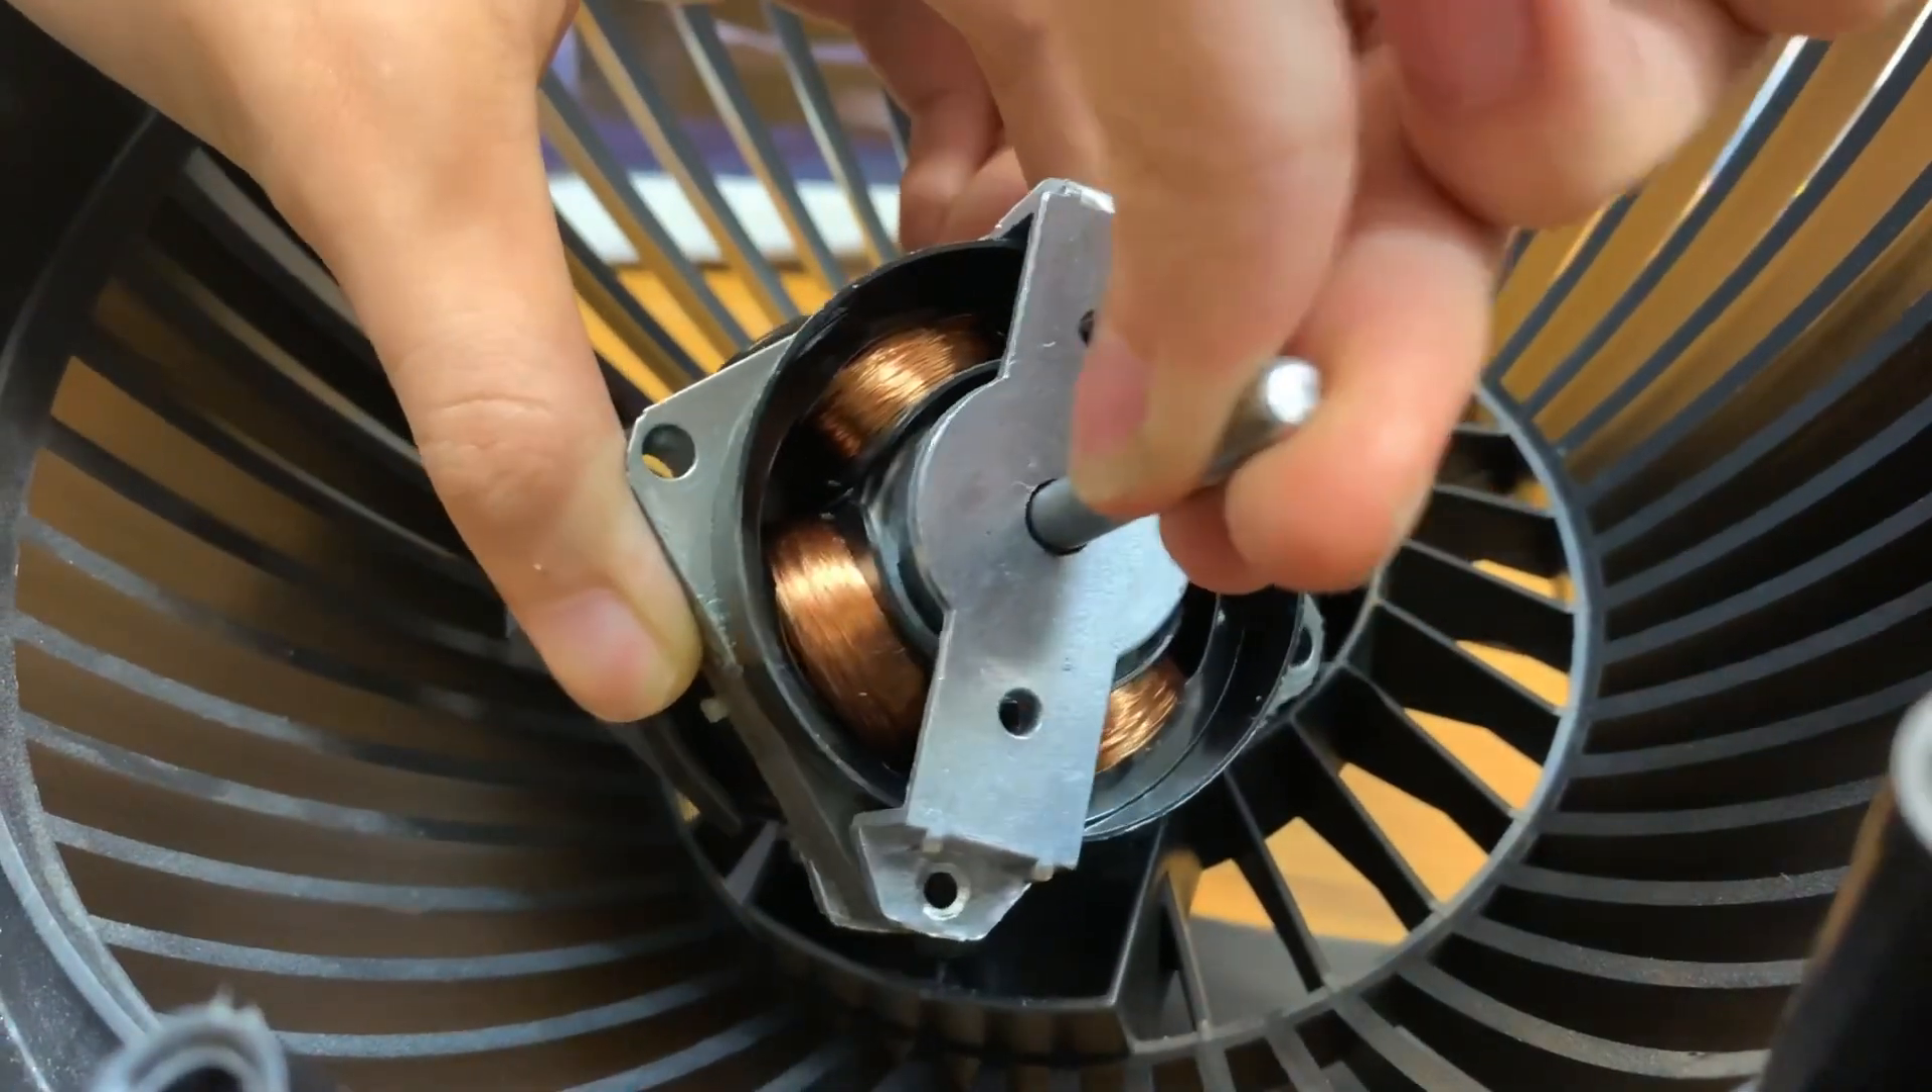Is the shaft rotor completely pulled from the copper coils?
No.